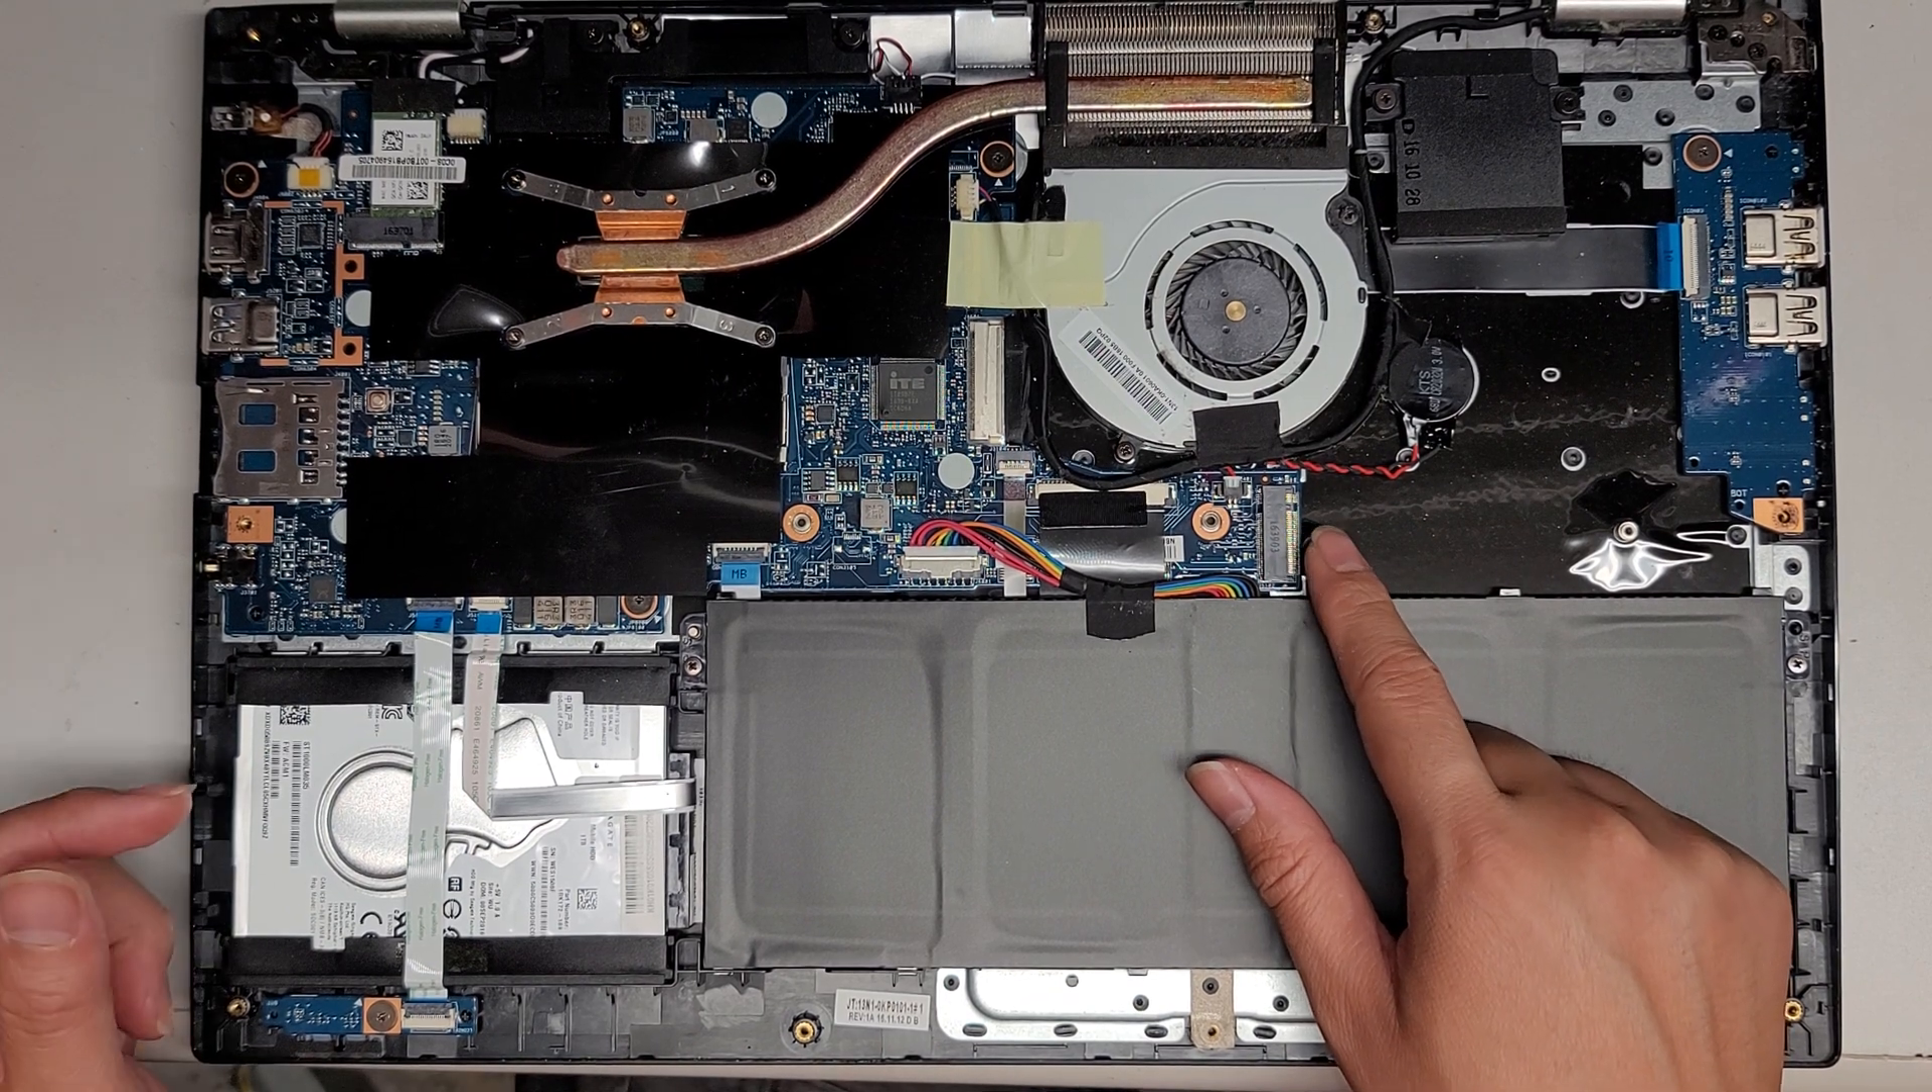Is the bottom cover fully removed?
Yes.